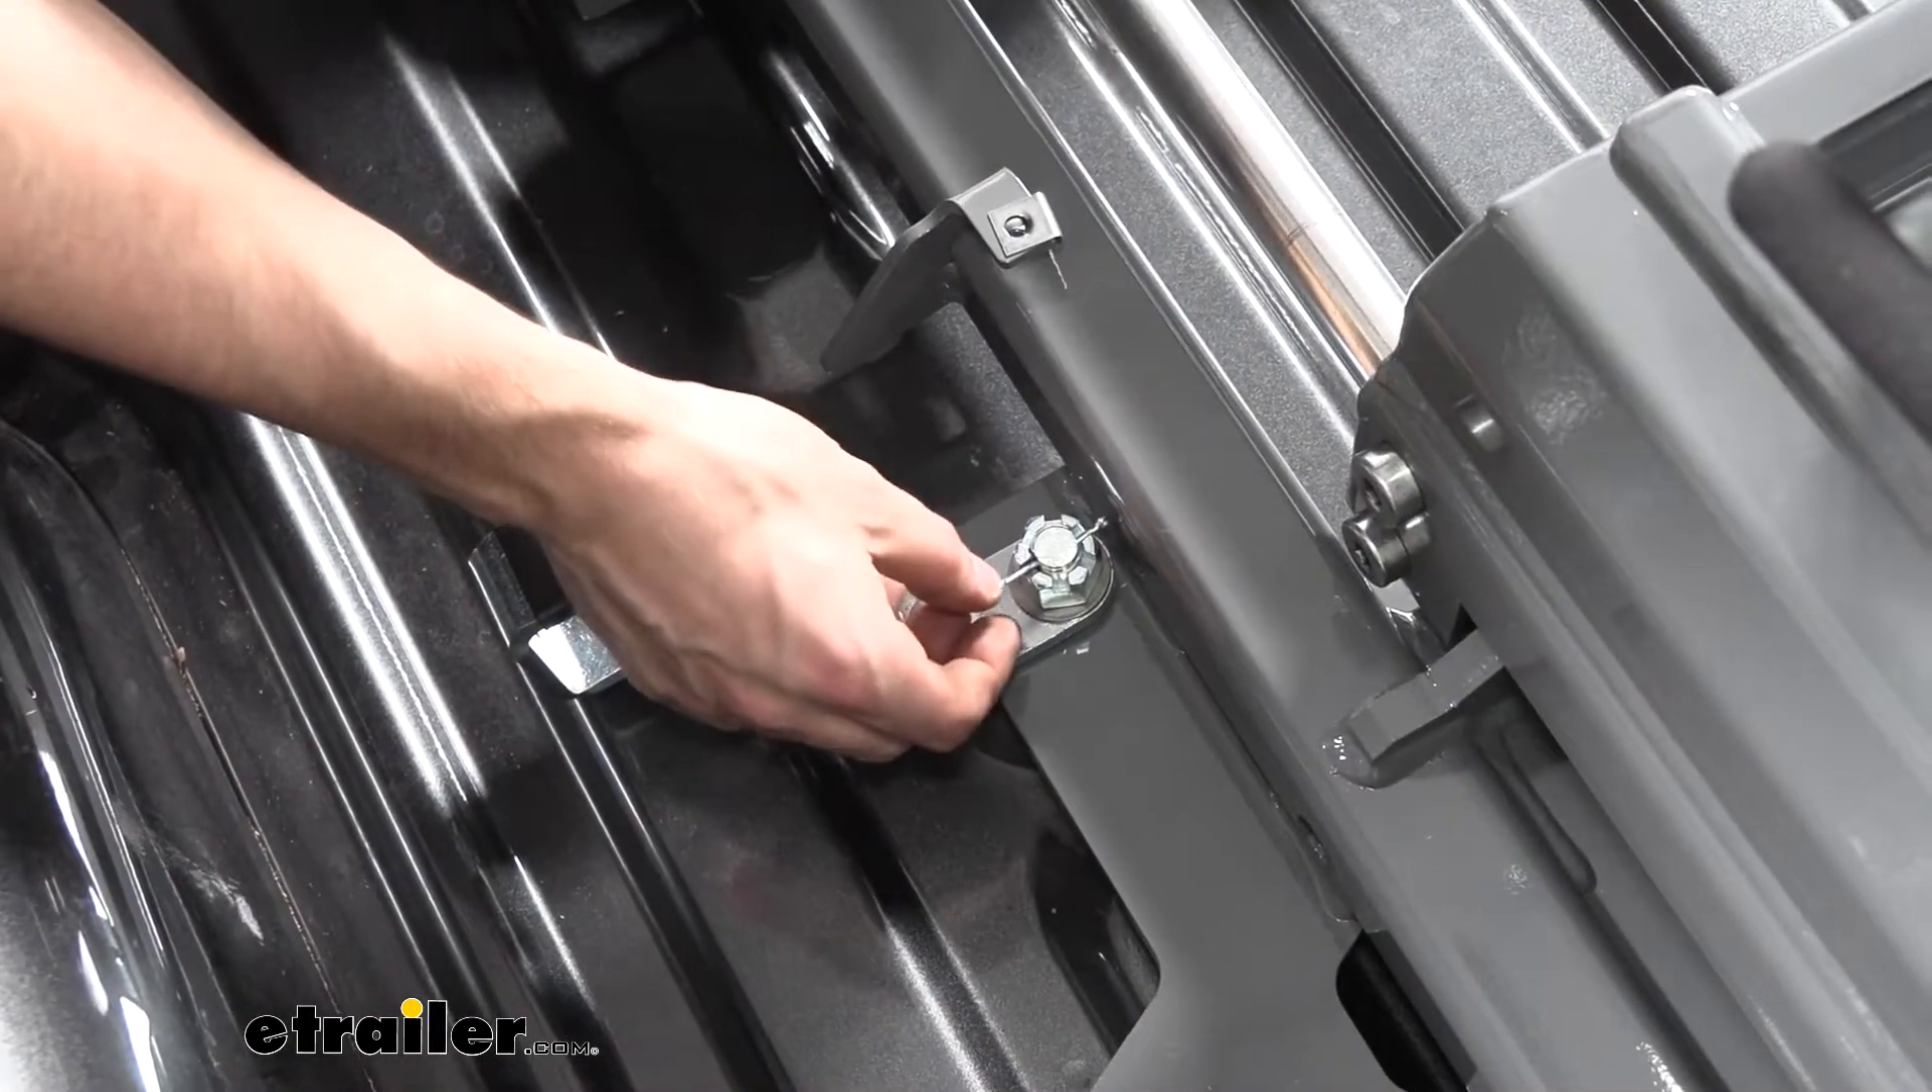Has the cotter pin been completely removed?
No.